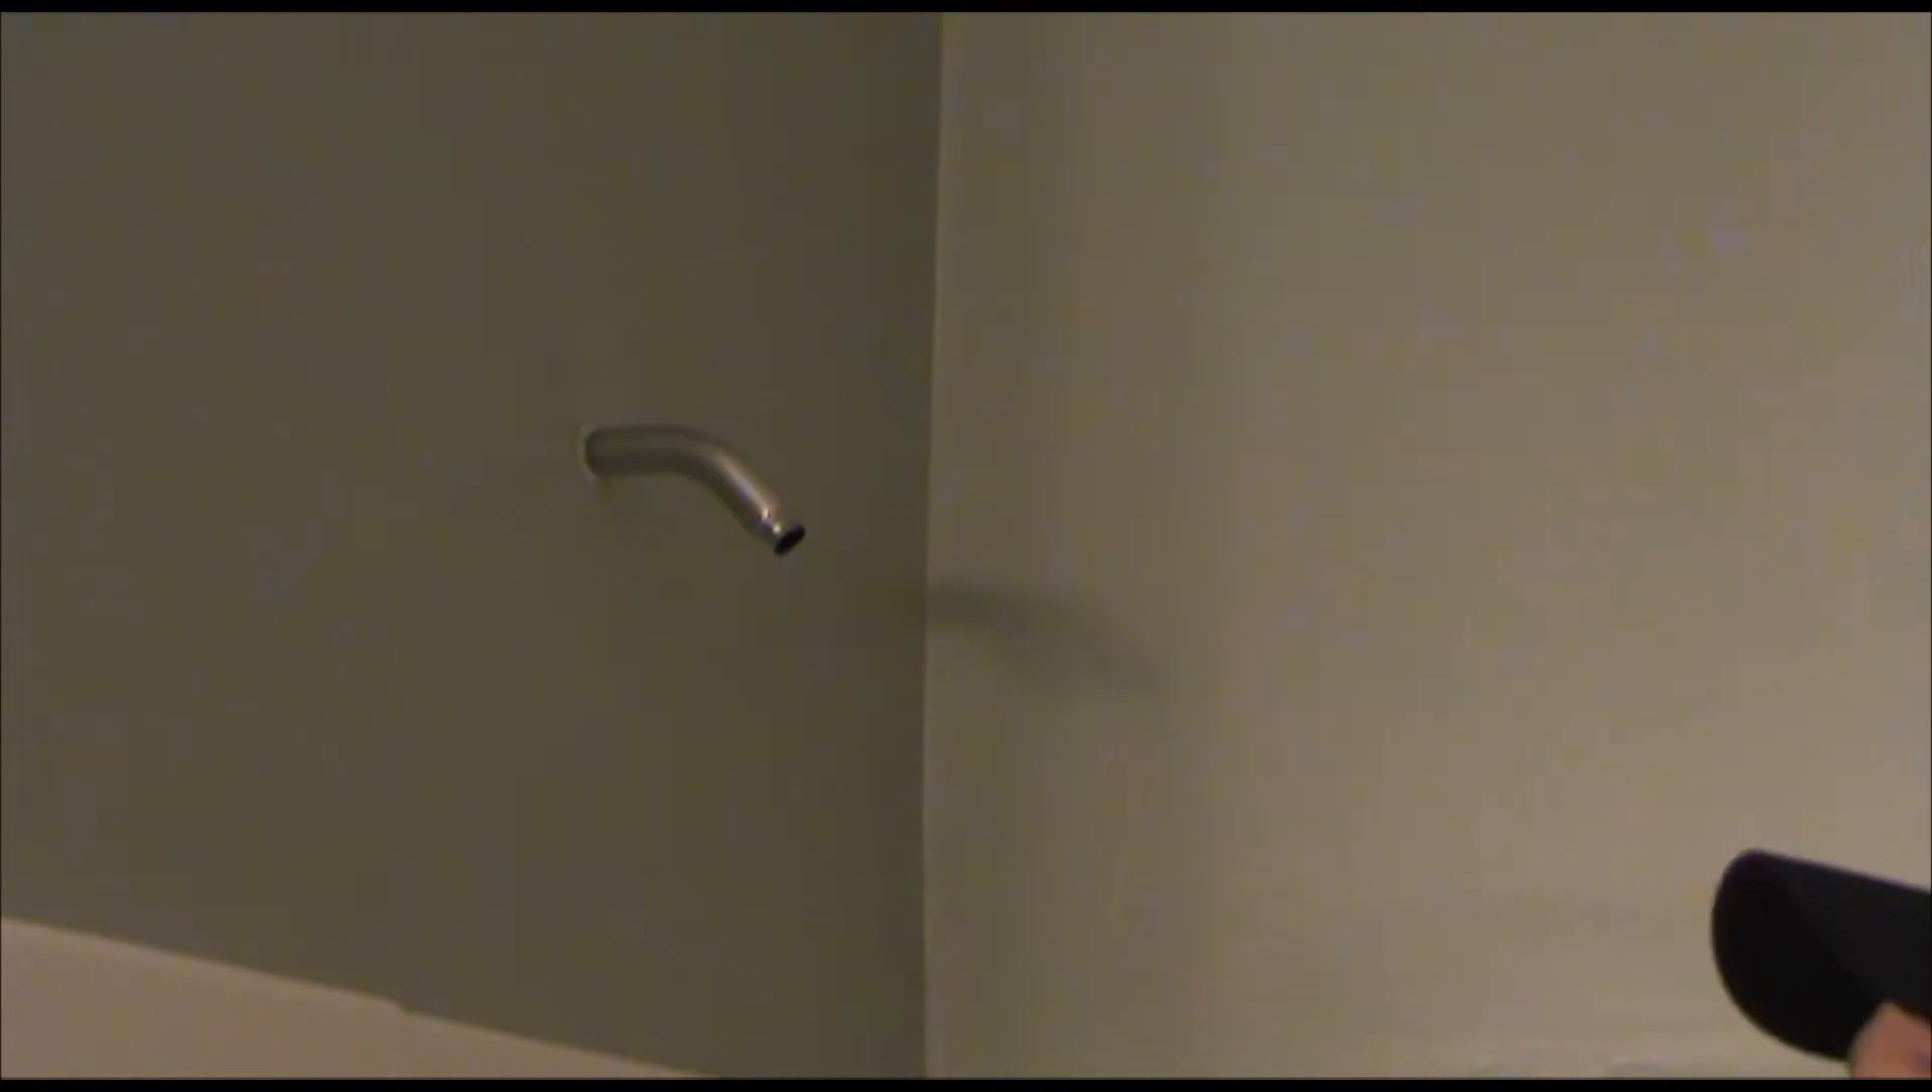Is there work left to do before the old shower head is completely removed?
No.